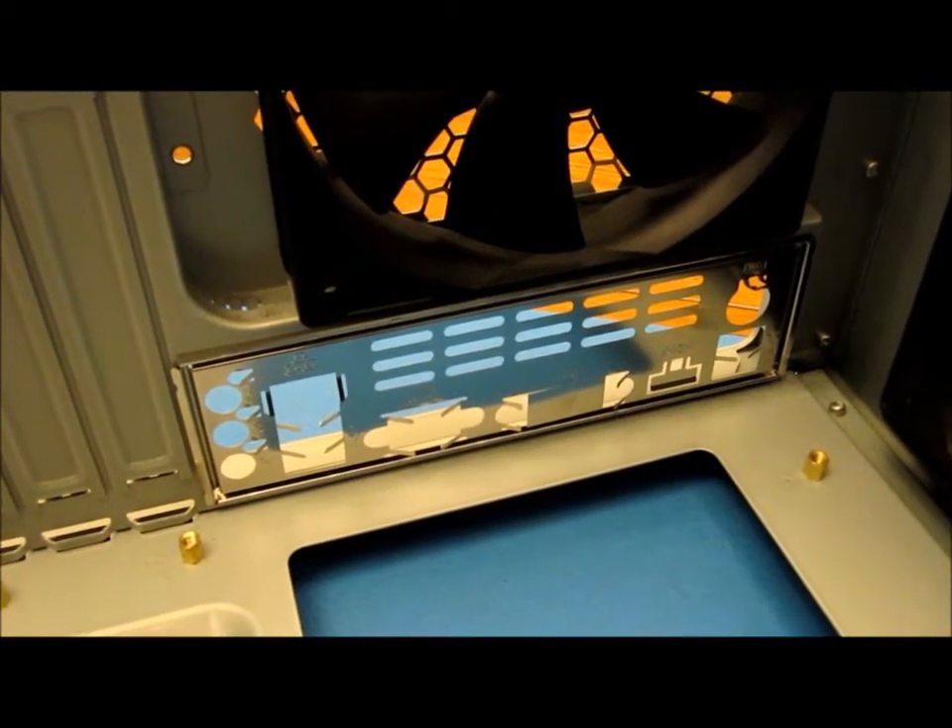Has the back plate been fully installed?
Yes.